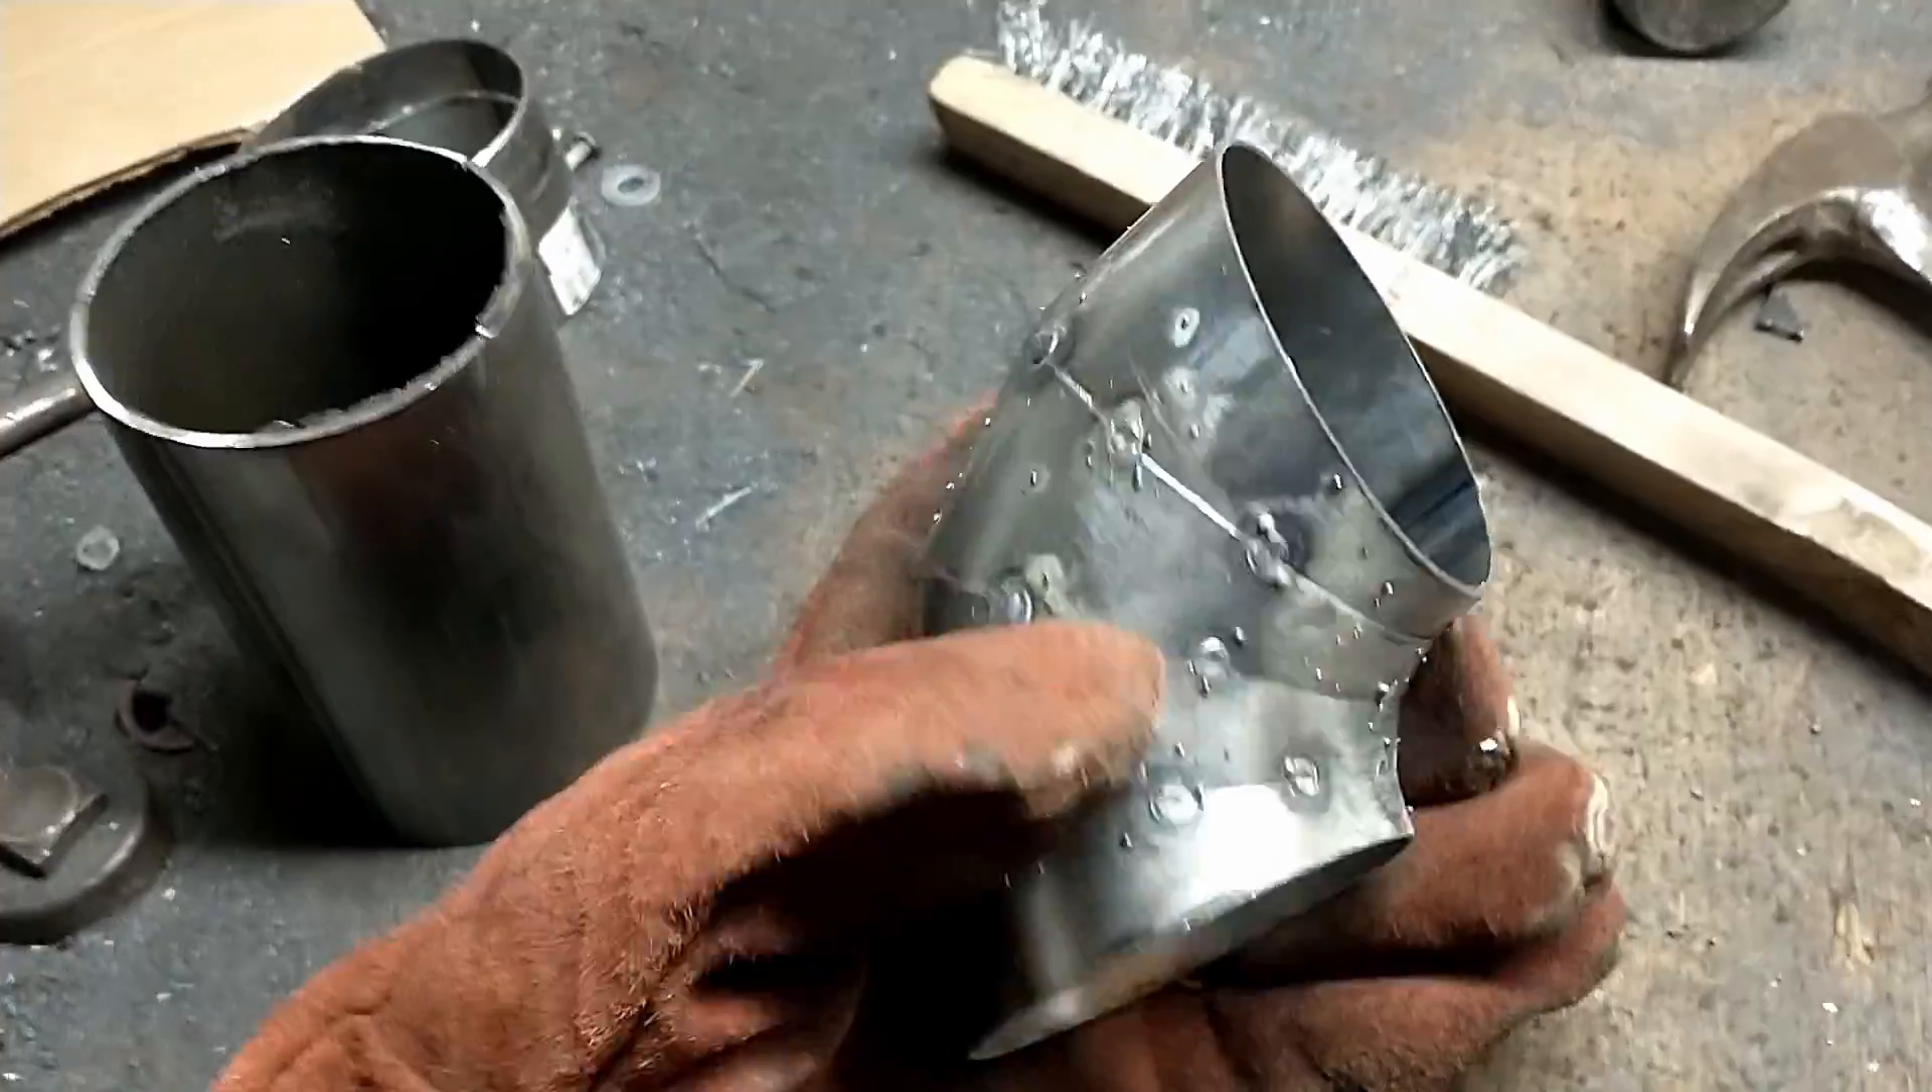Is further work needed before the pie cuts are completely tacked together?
No.